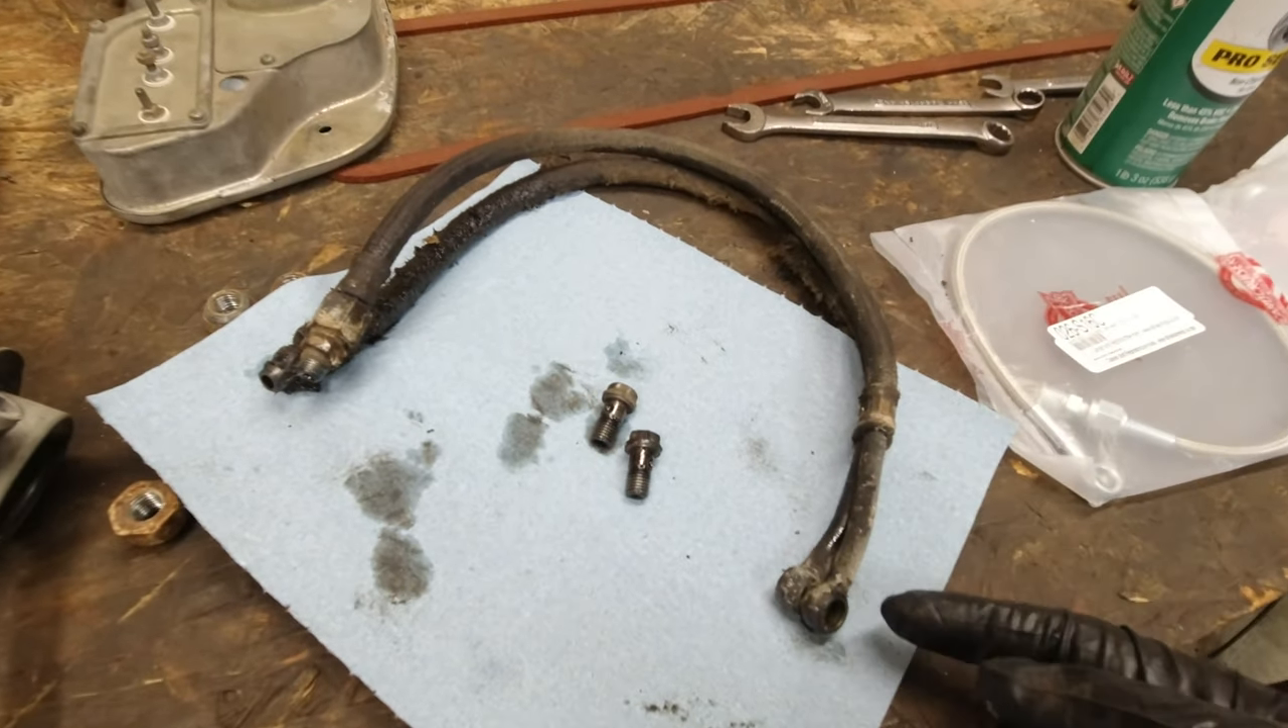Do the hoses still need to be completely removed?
No.